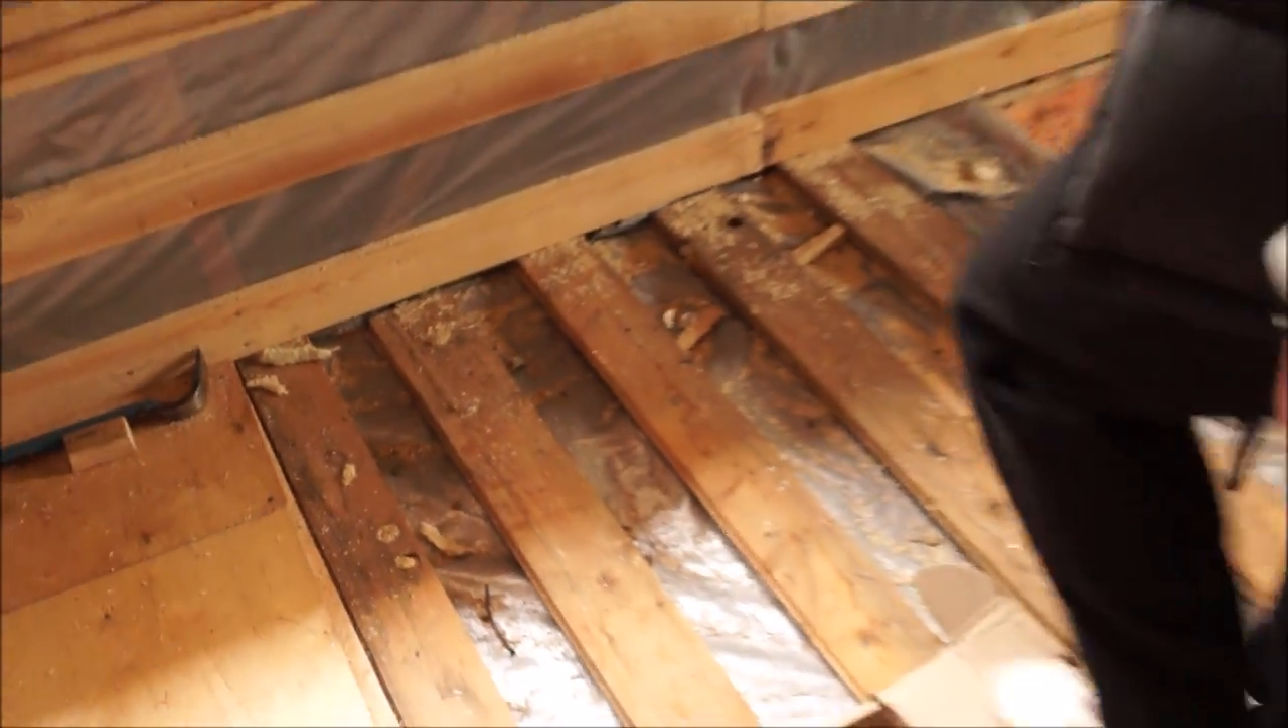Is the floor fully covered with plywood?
No.